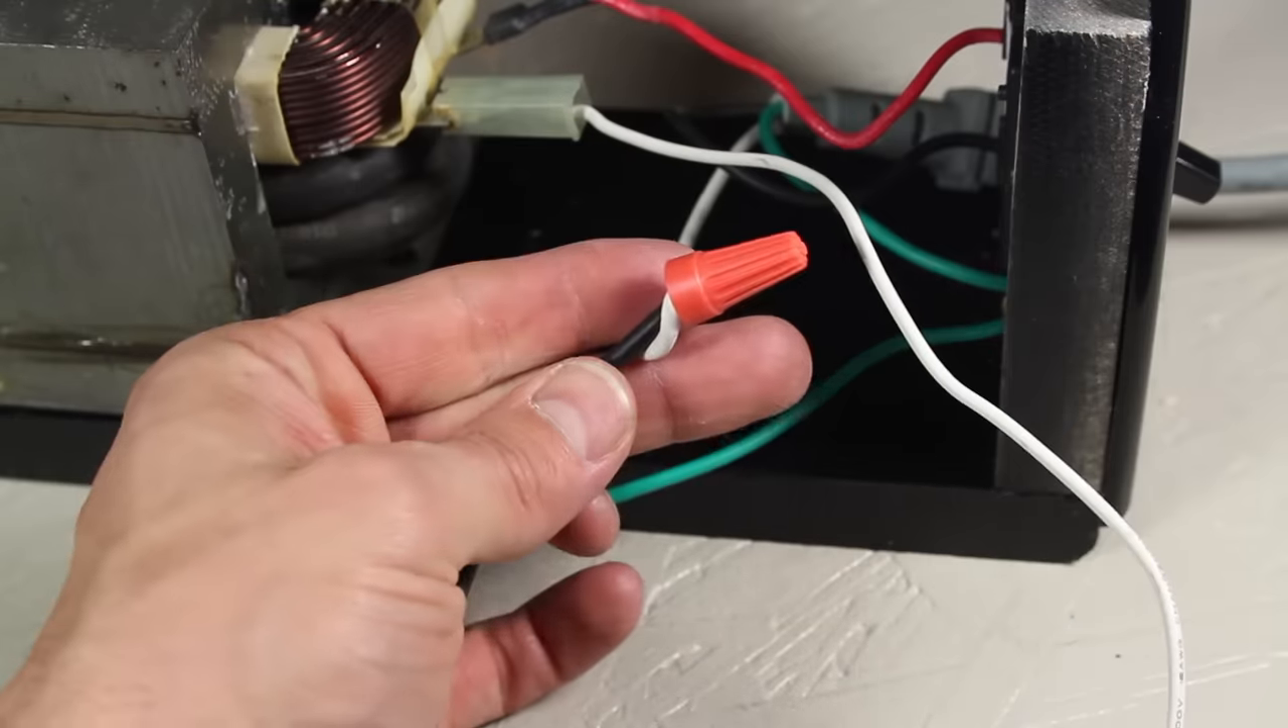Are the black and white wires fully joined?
Yes.